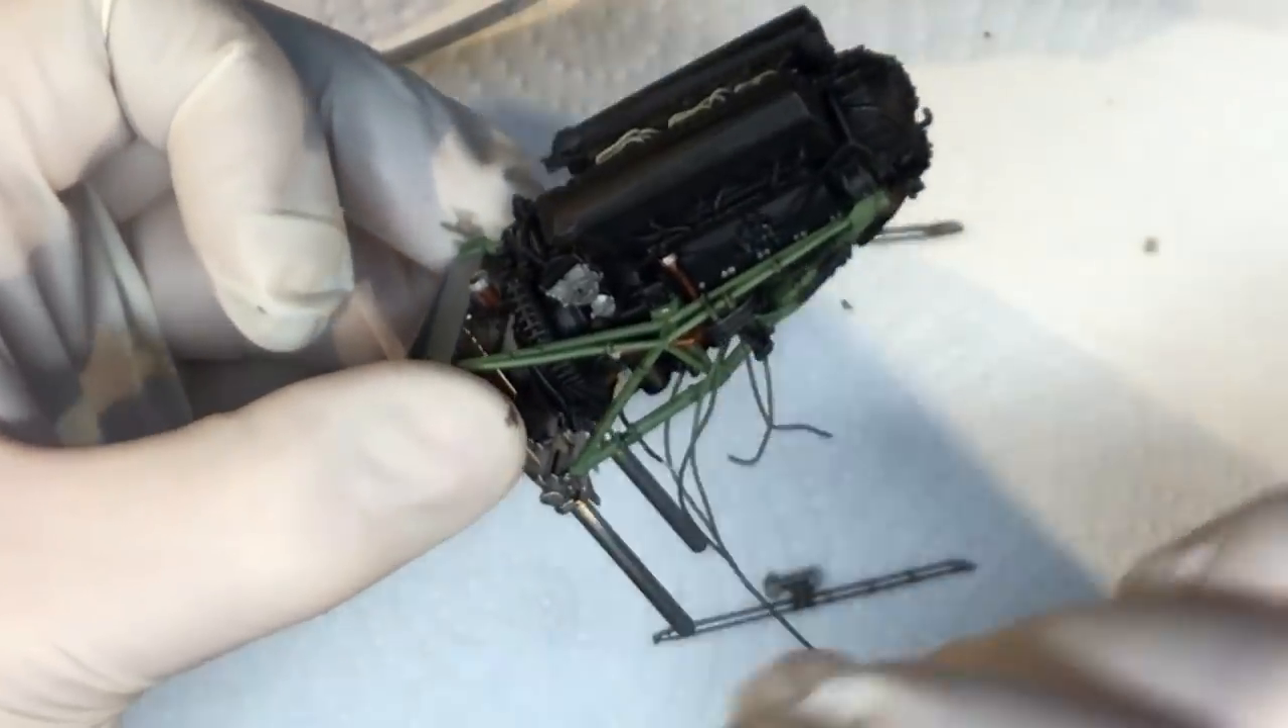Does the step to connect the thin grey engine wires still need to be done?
Yes.